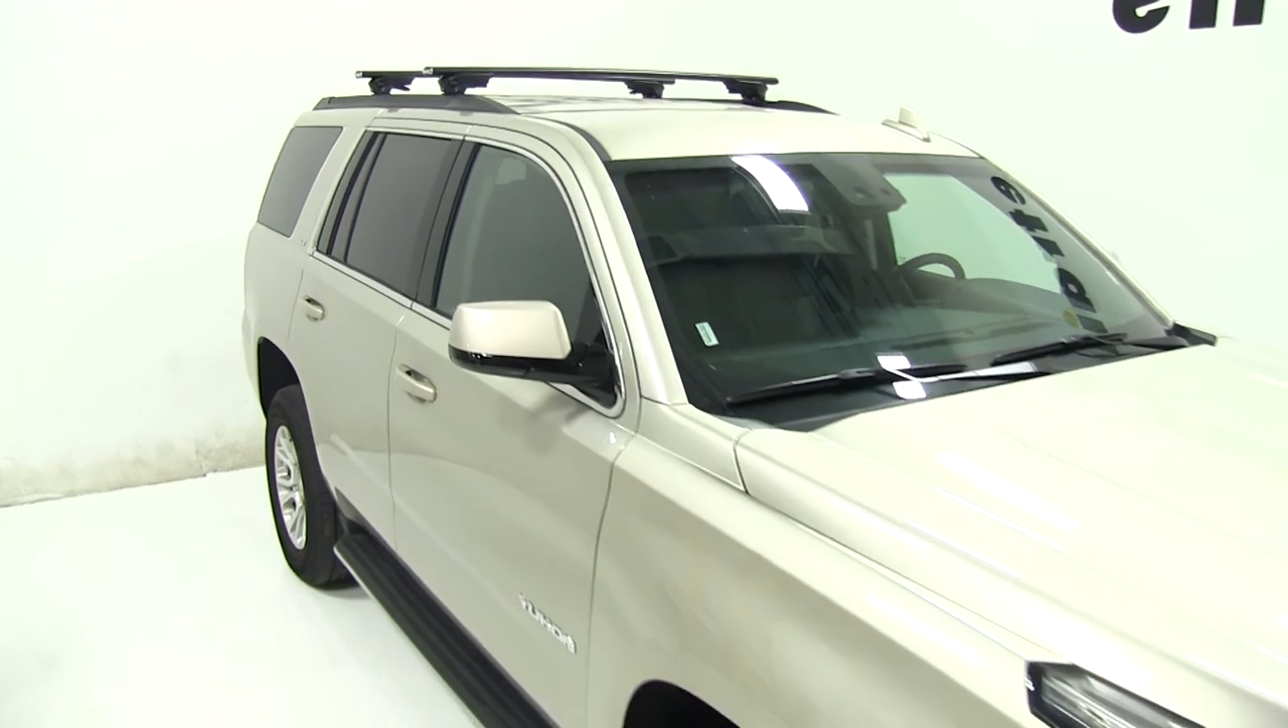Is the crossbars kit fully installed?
Yes.